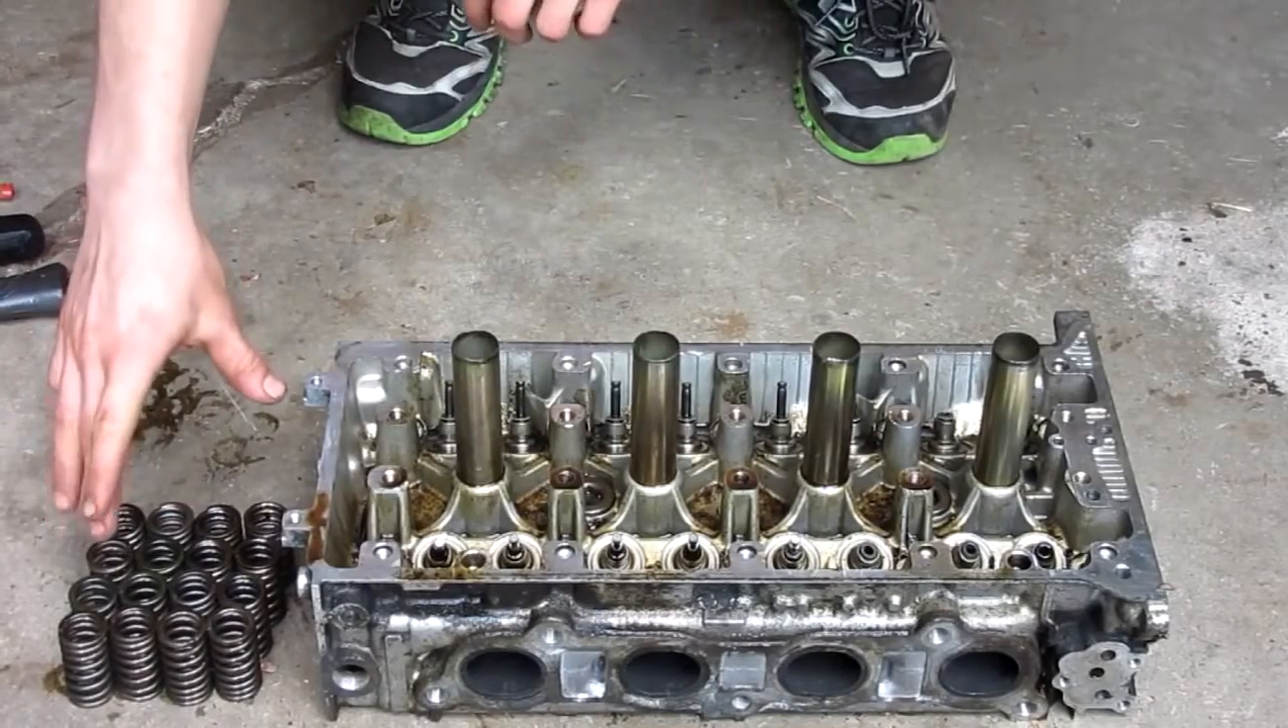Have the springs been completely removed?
Yes.